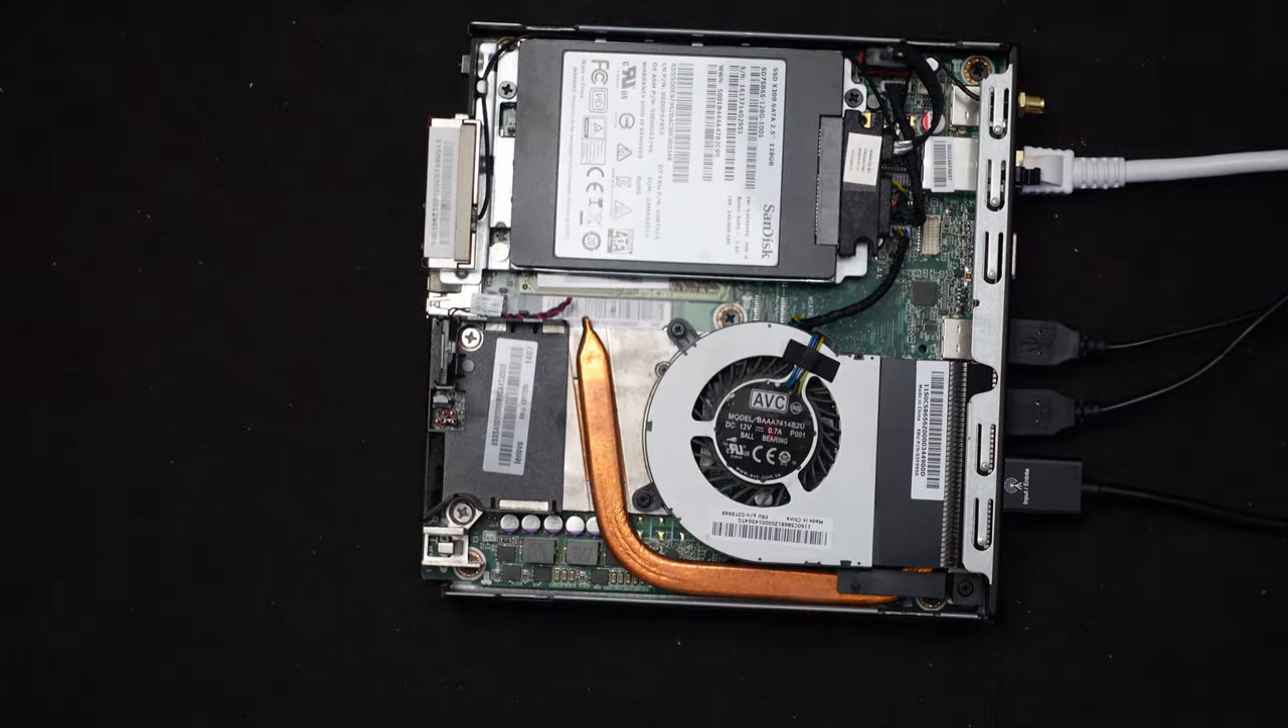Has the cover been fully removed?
Yes.